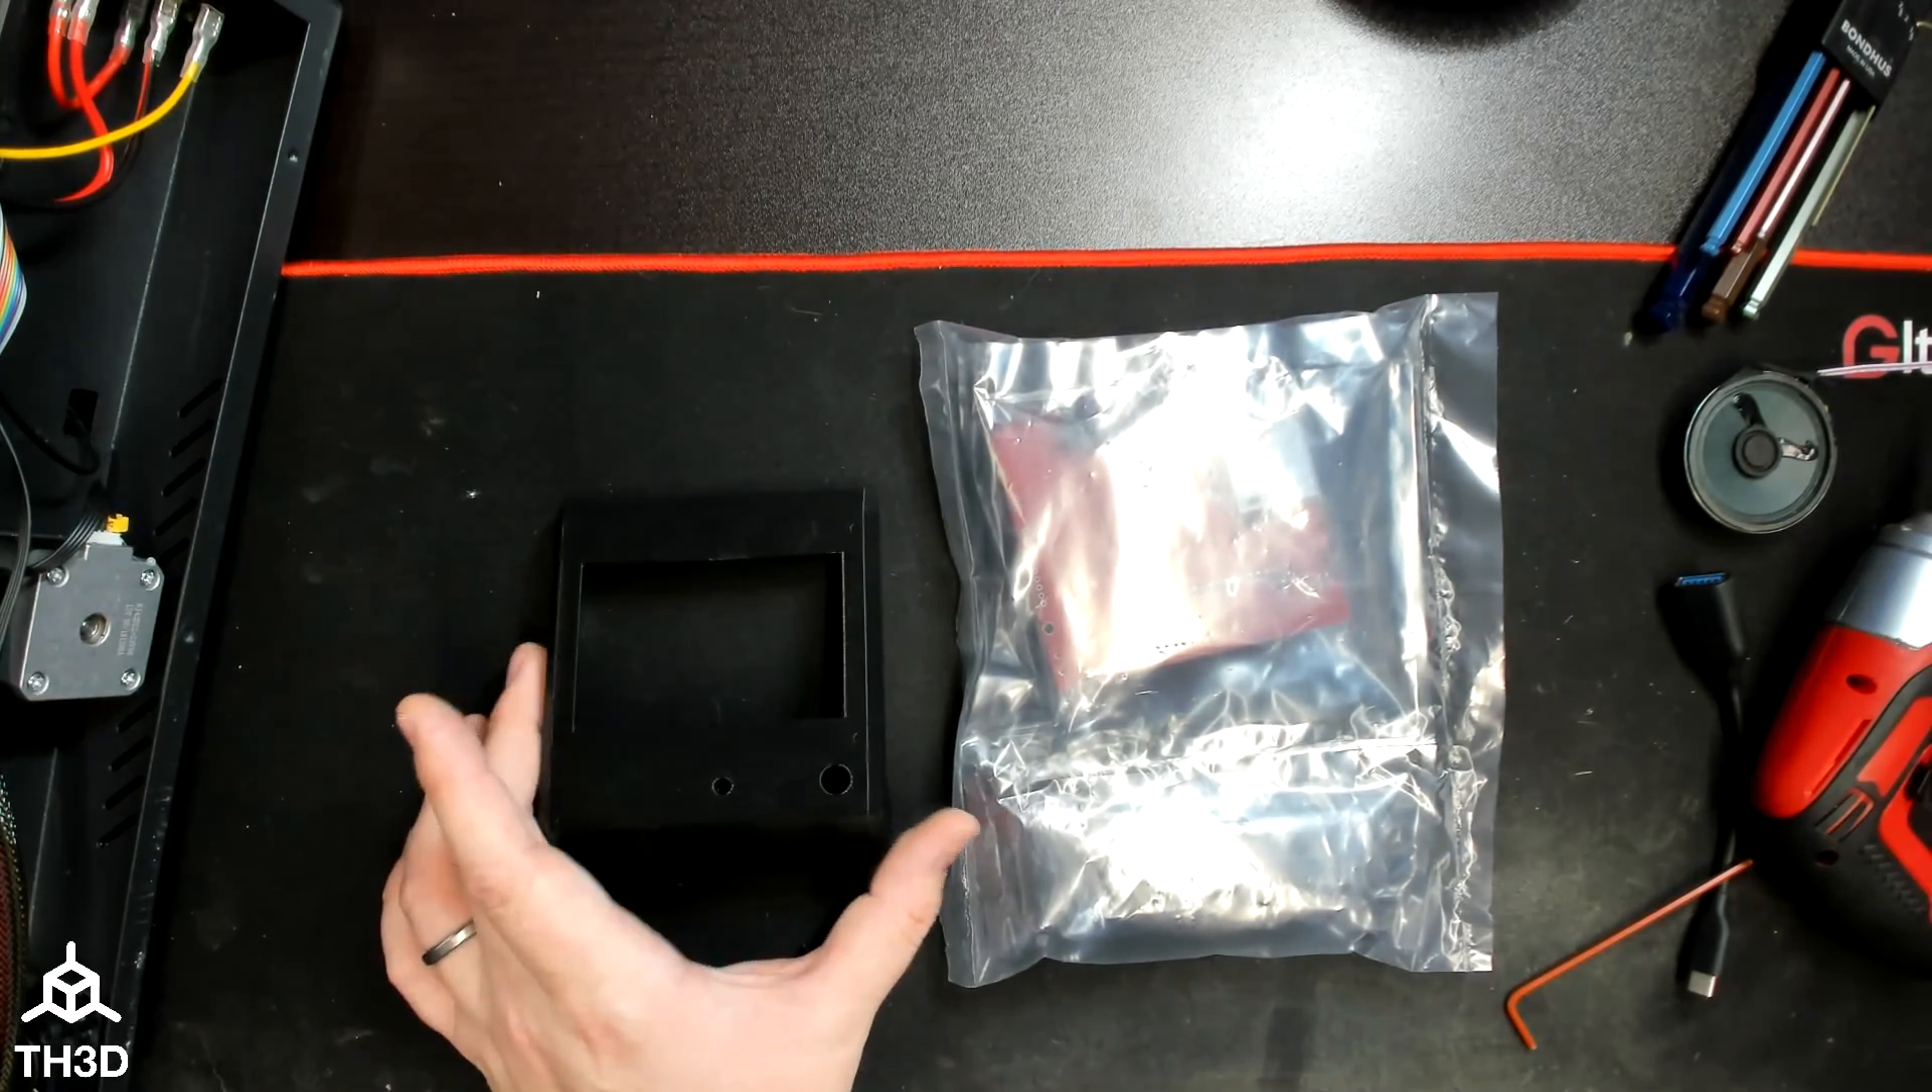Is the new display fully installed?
No.